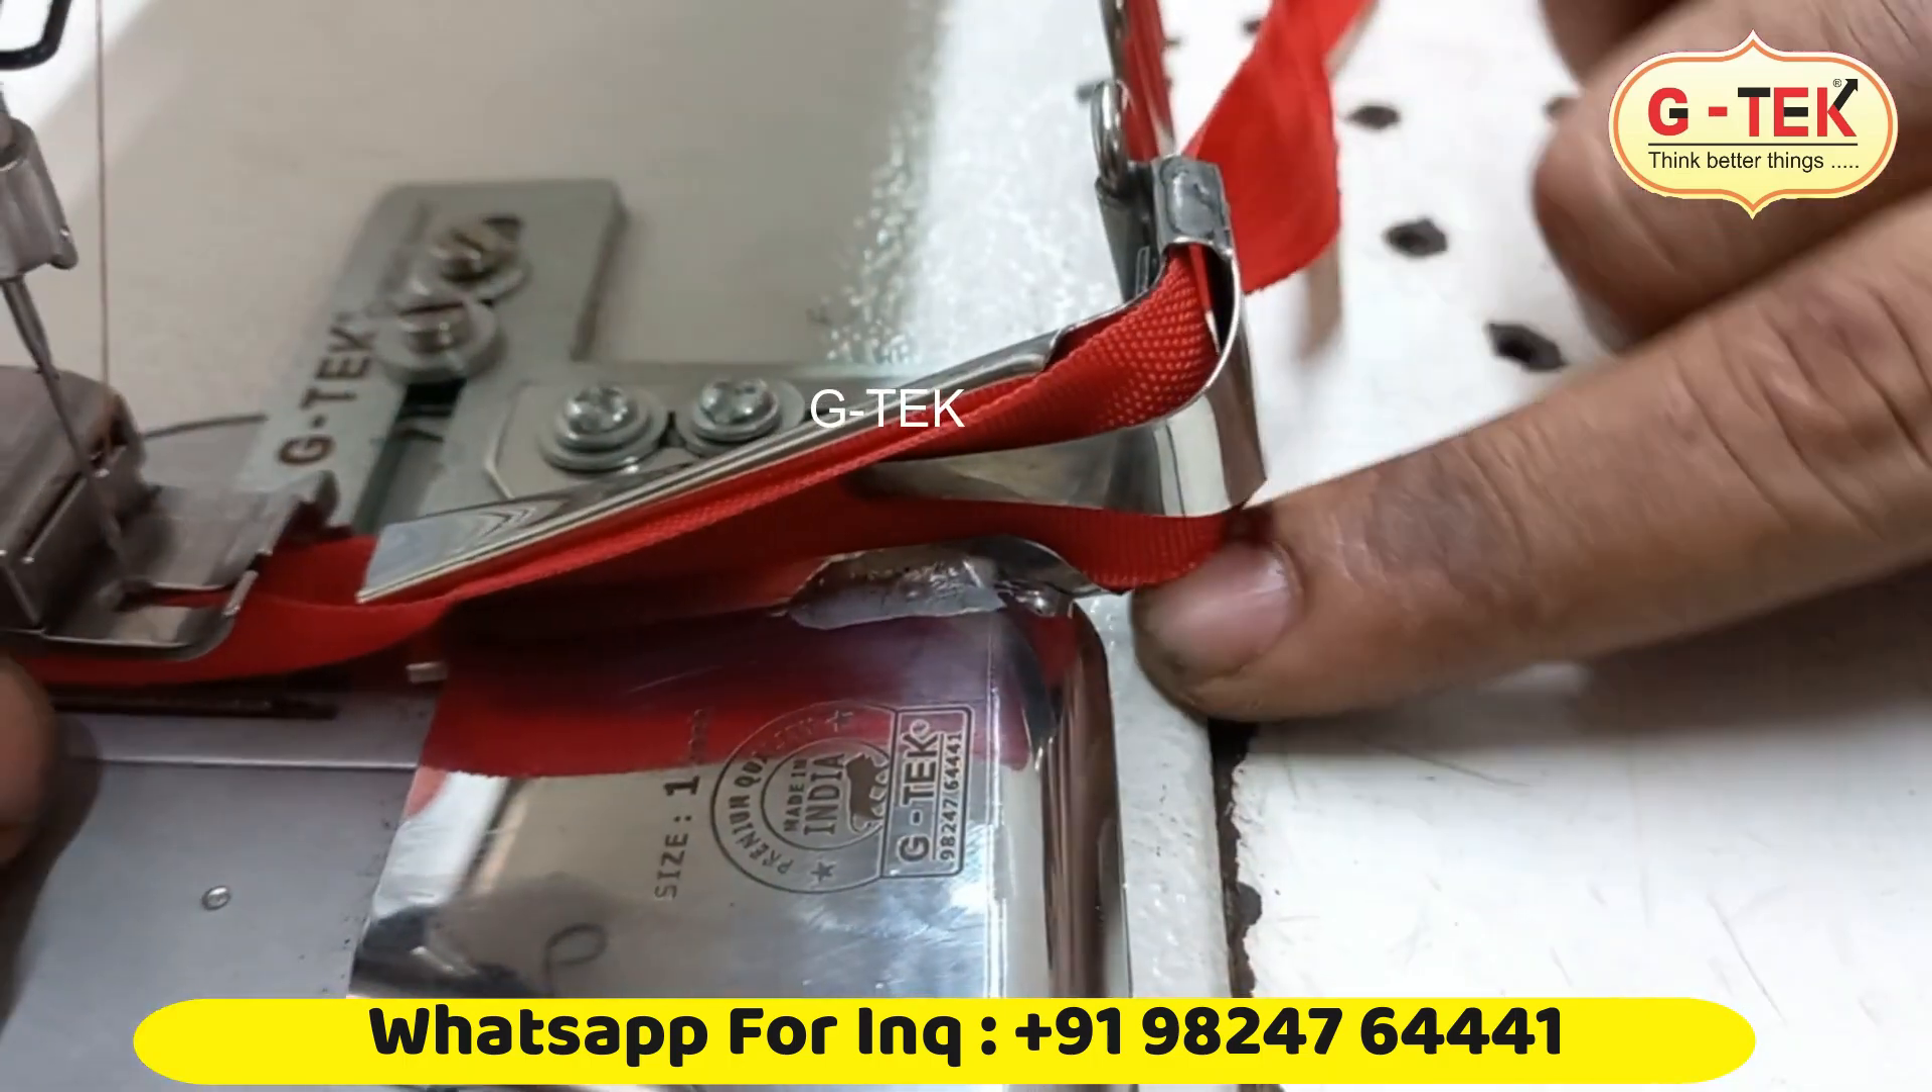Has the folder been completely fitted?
Yes.